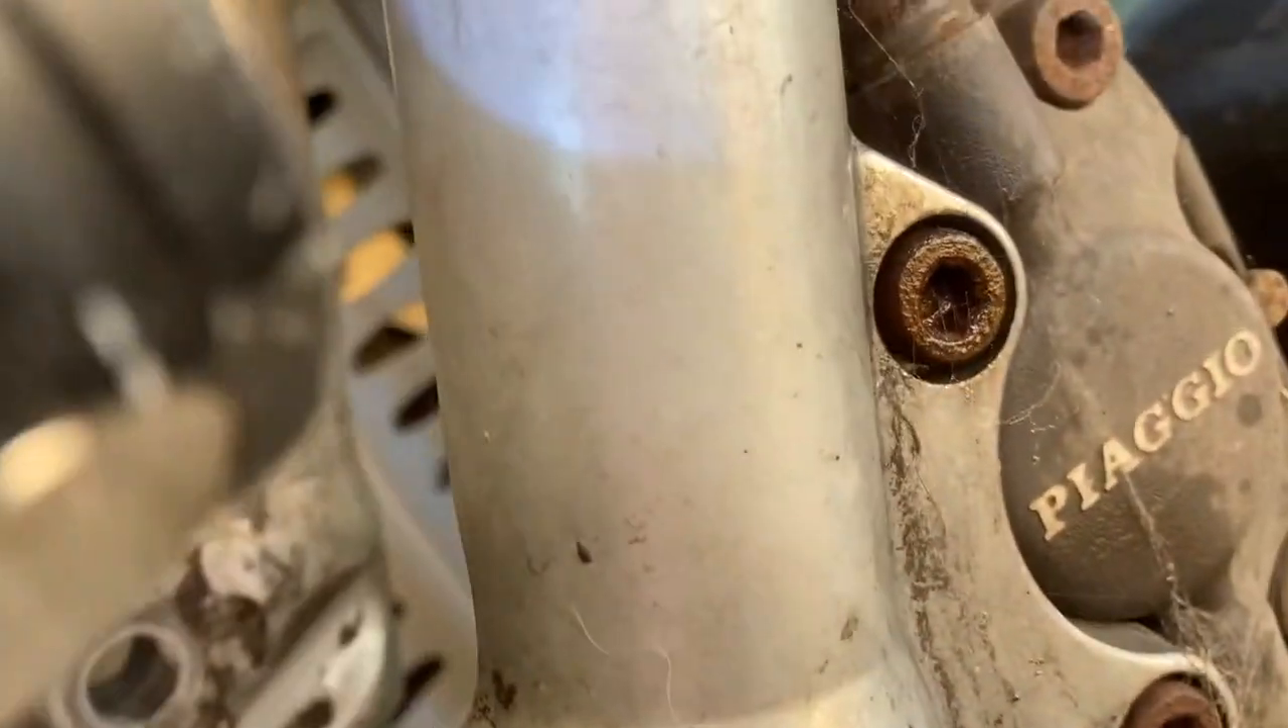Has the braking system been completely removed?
No.